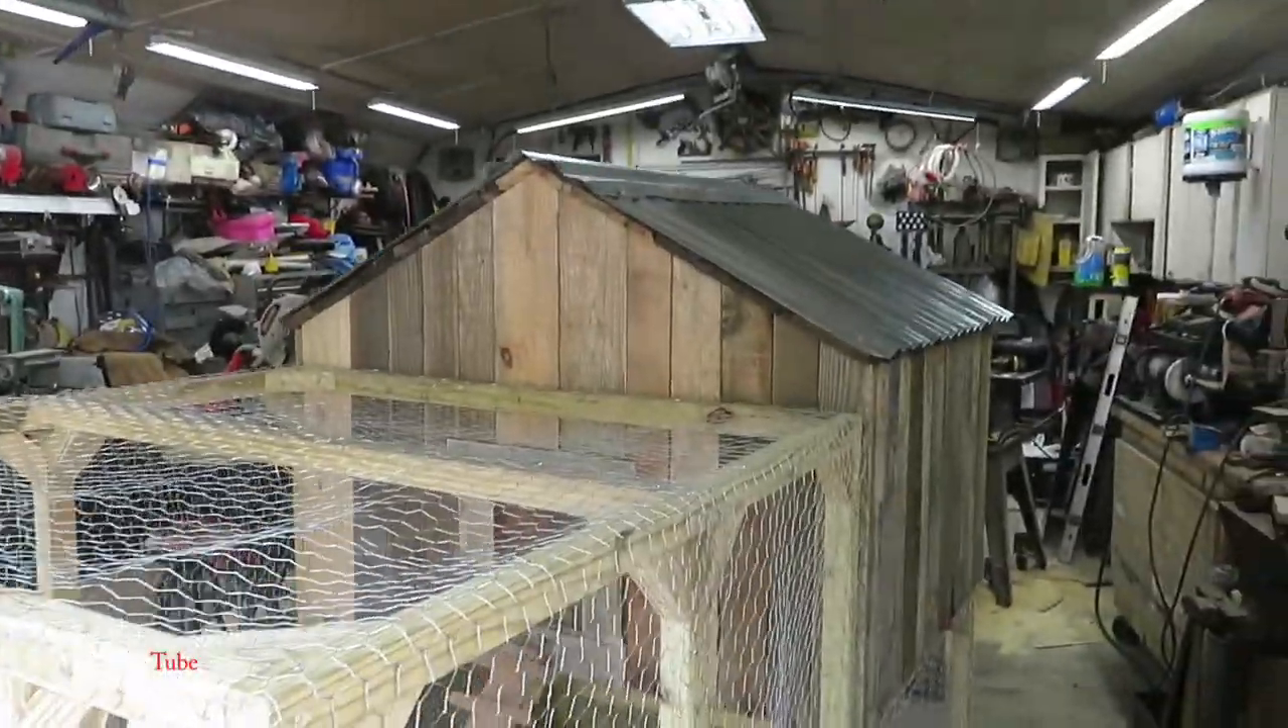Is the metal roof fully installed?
Yes.